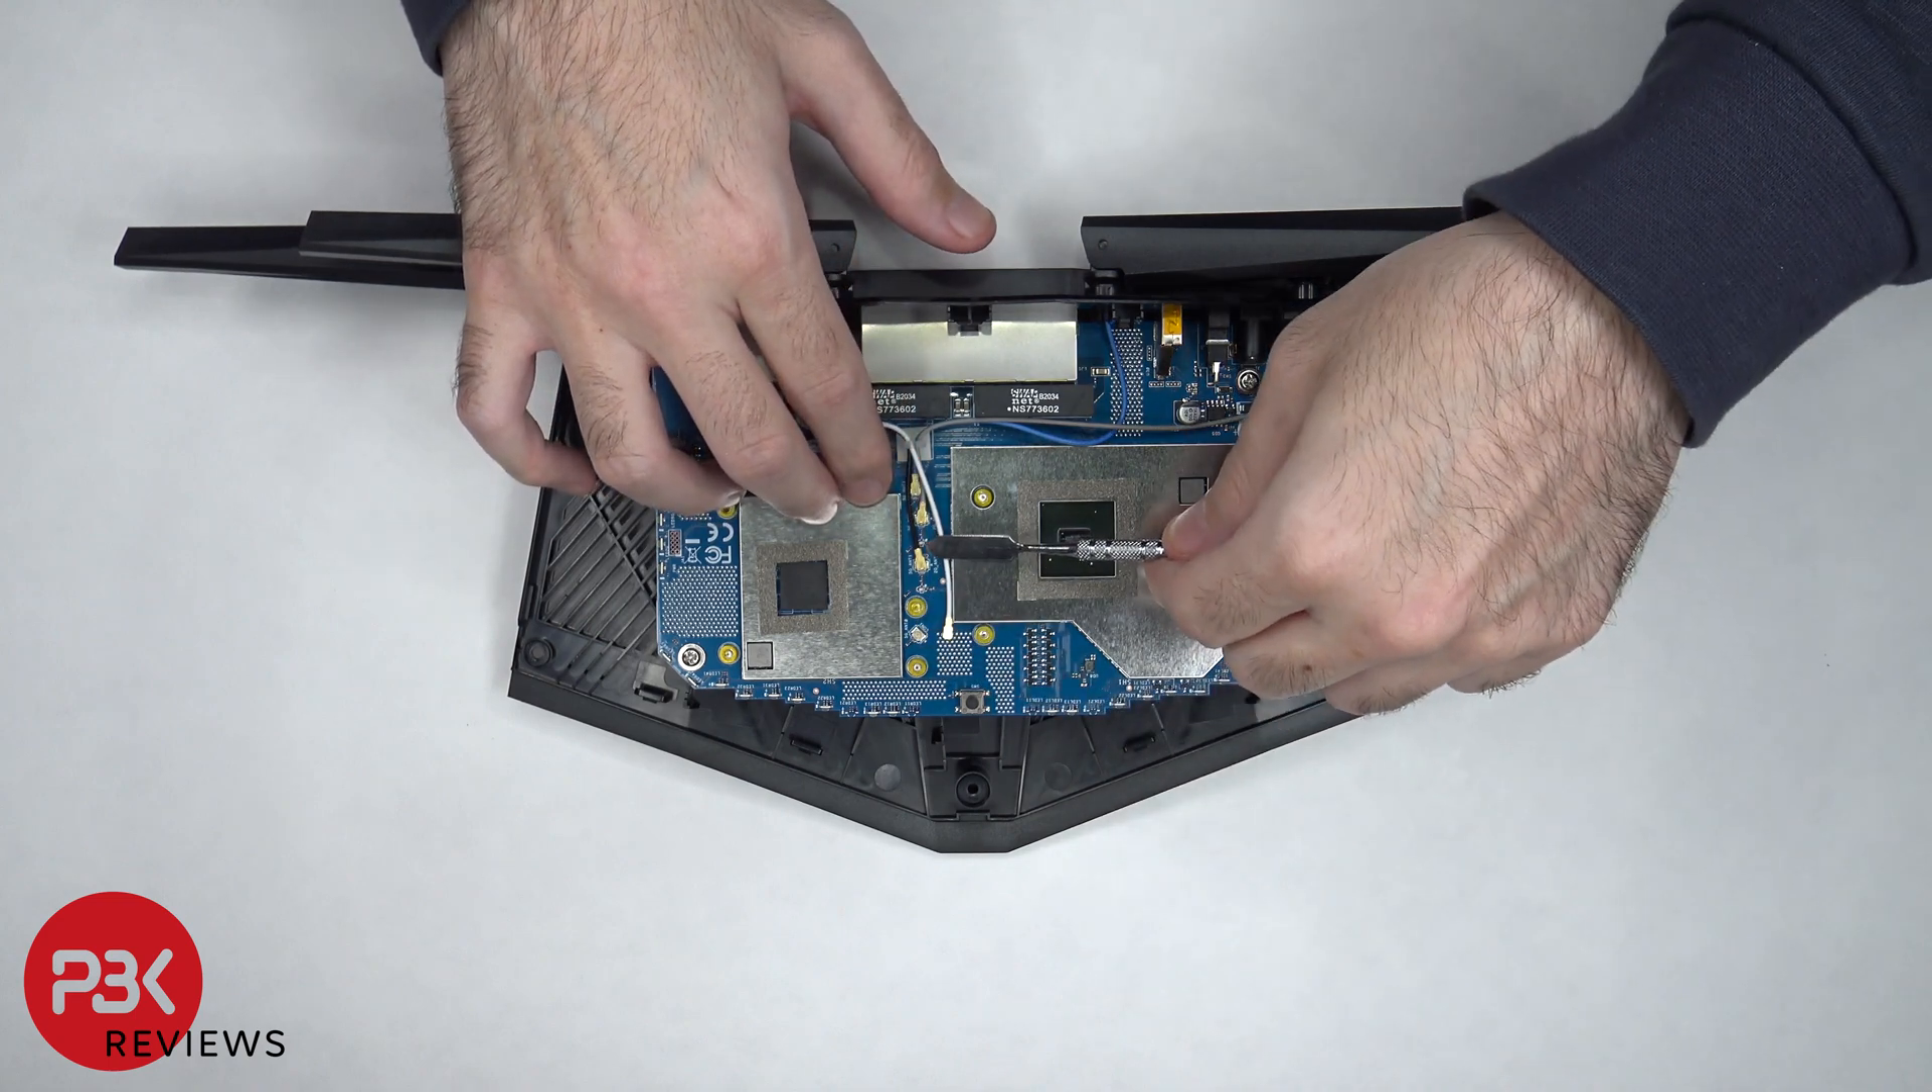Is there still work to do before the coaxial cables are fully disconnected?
Yes.